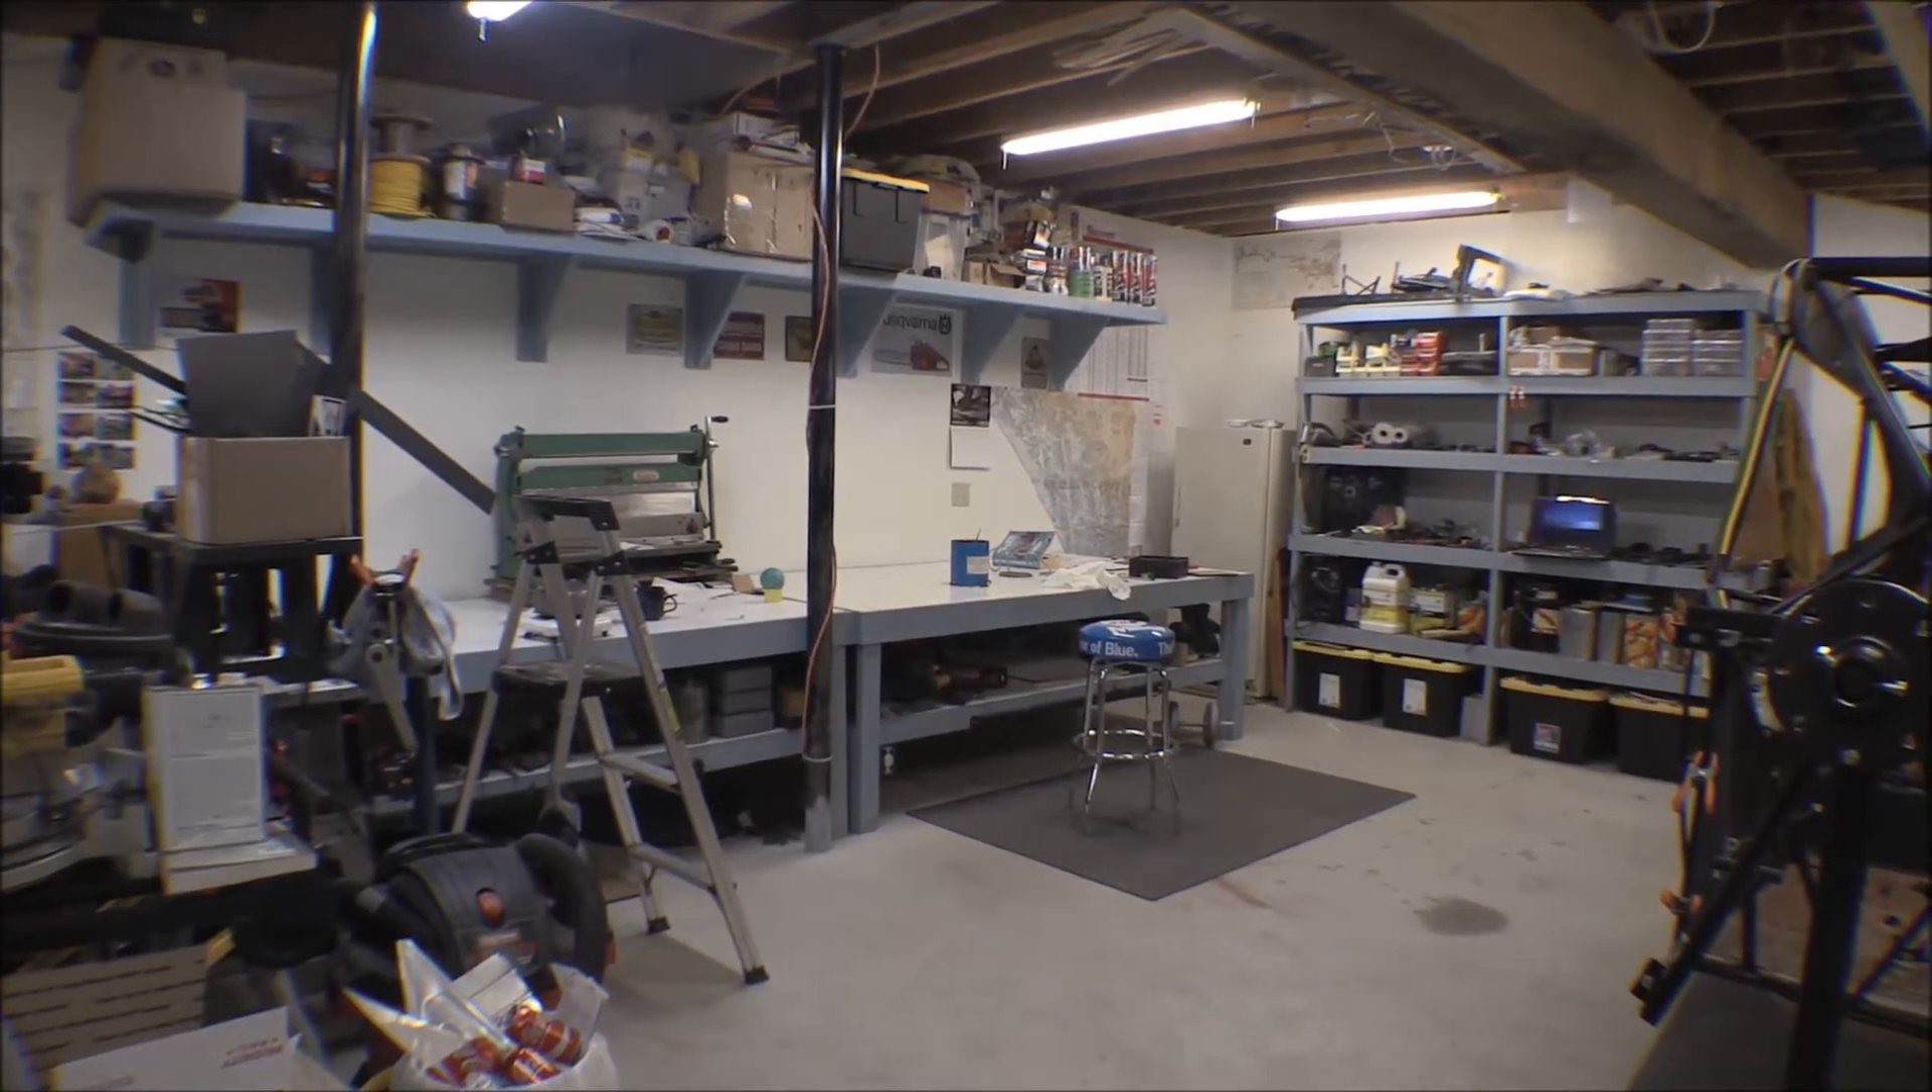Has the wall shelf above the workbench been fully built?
Yes.